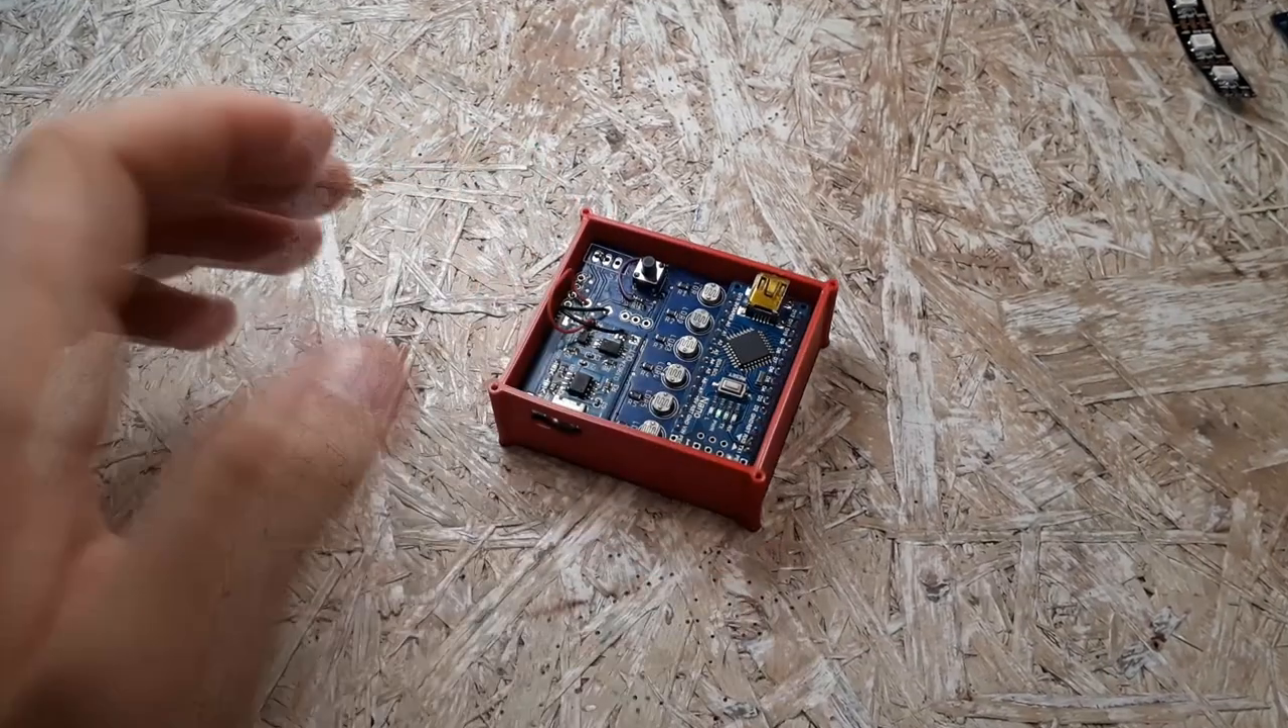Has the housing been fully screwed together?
No.